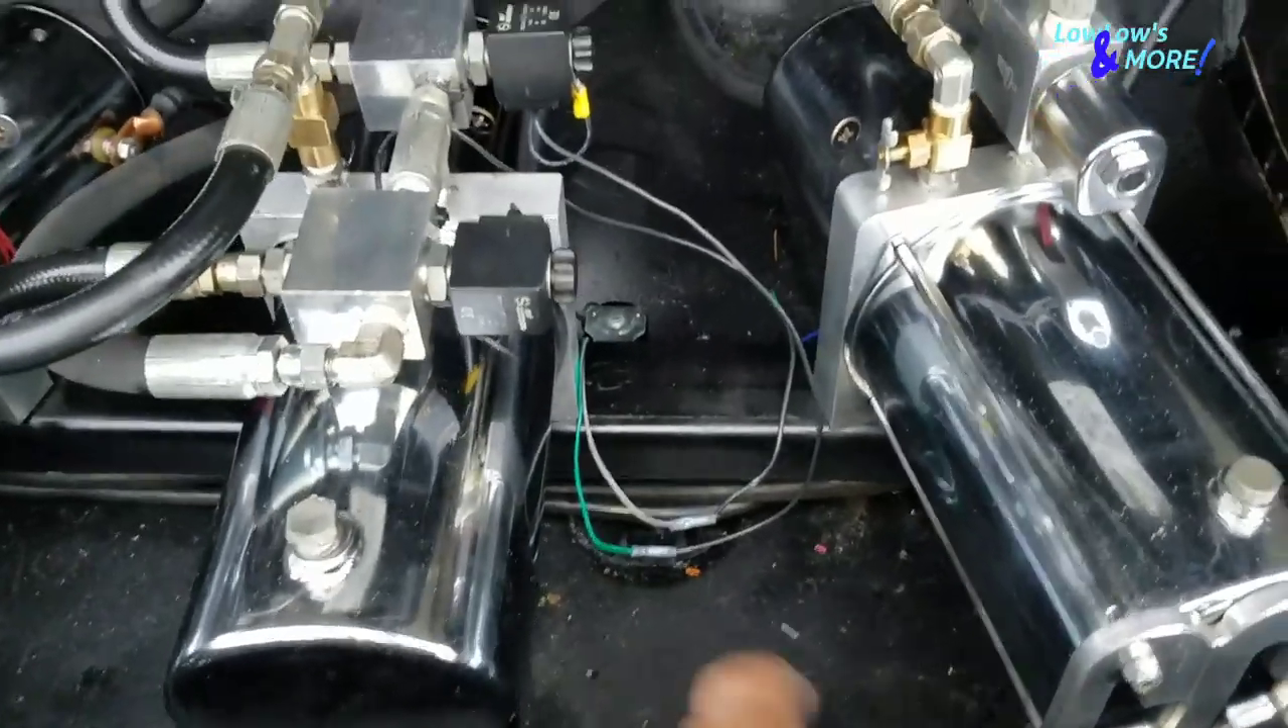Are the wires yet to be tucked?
Yes.